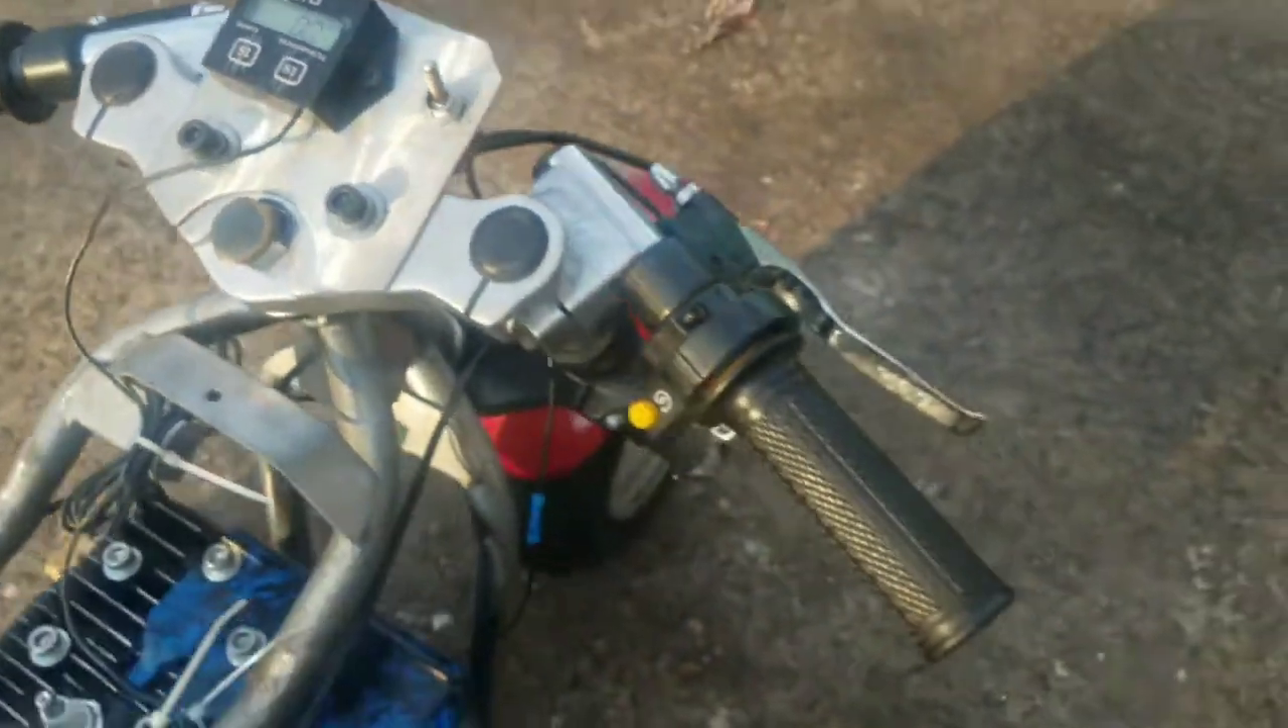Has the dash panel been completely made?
Yes.